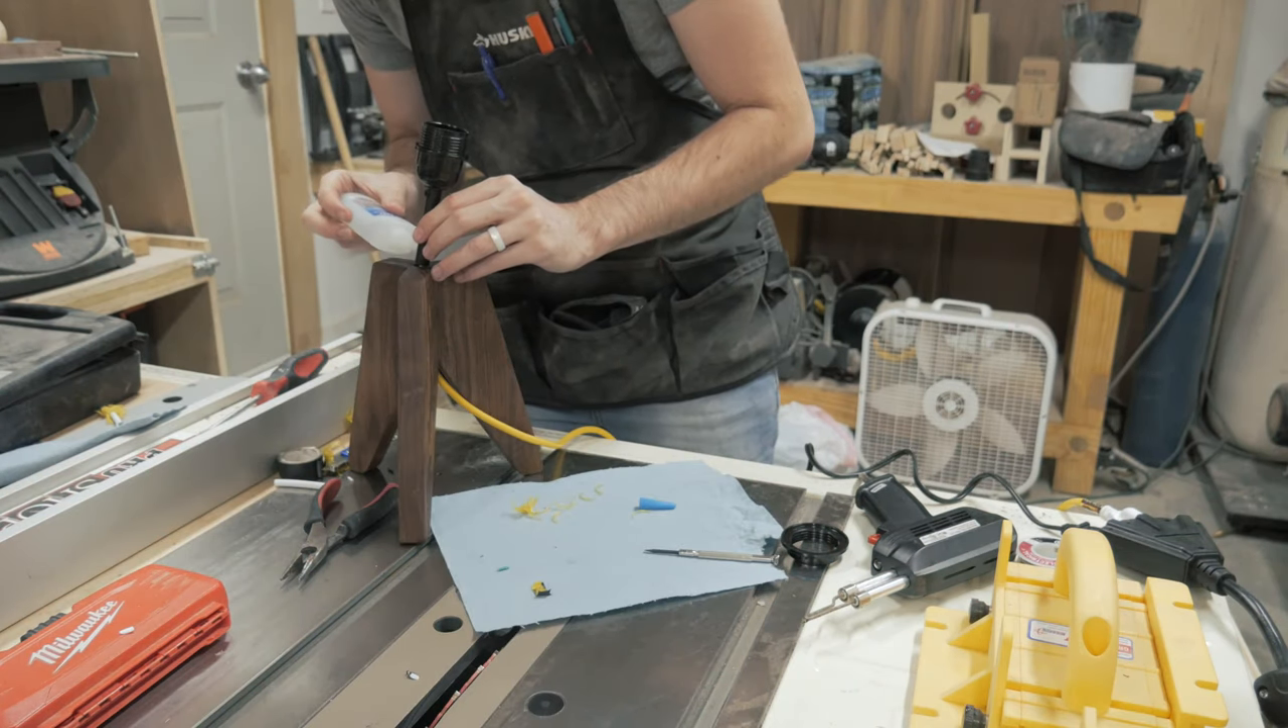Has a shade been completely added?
No.